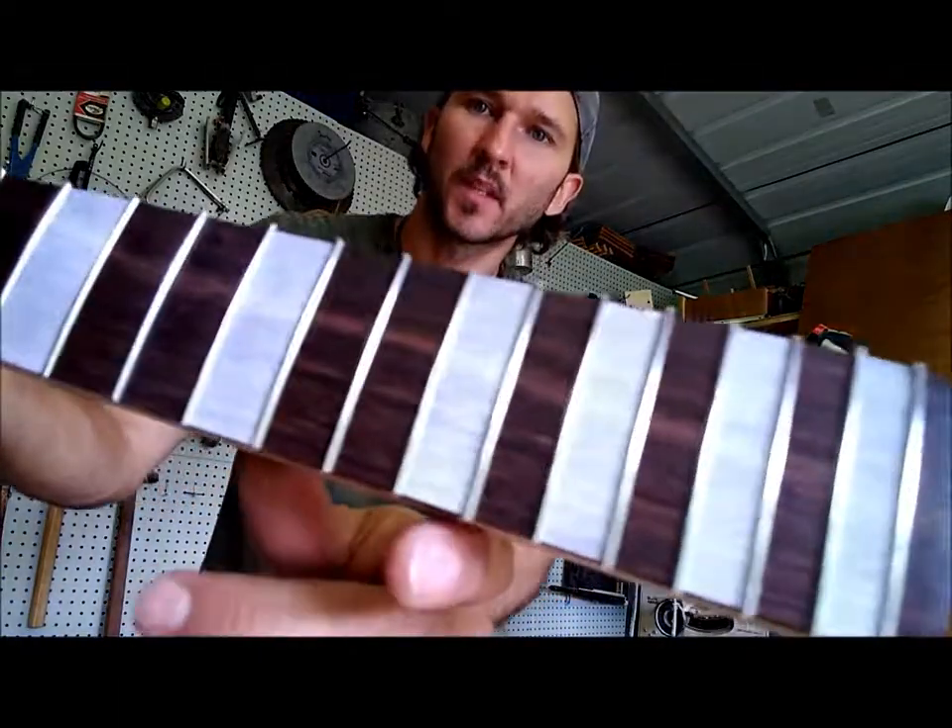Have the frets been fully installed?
Yes.